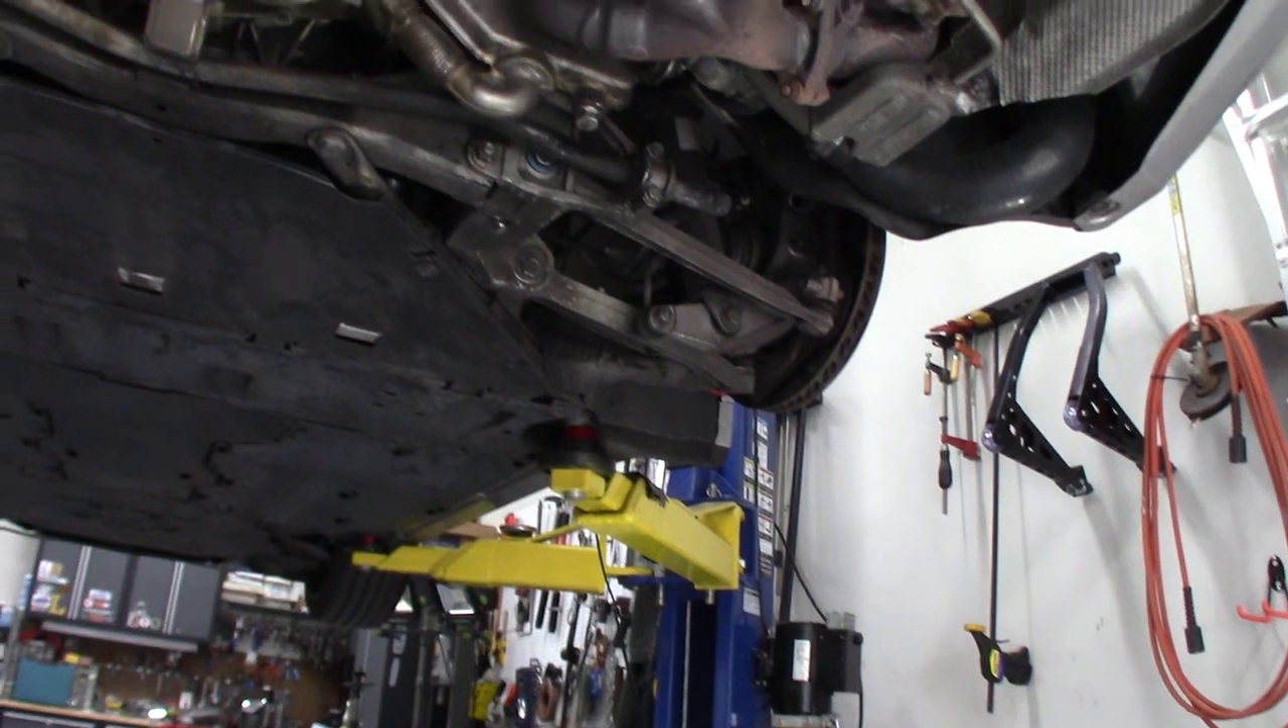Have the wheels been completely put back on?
No.